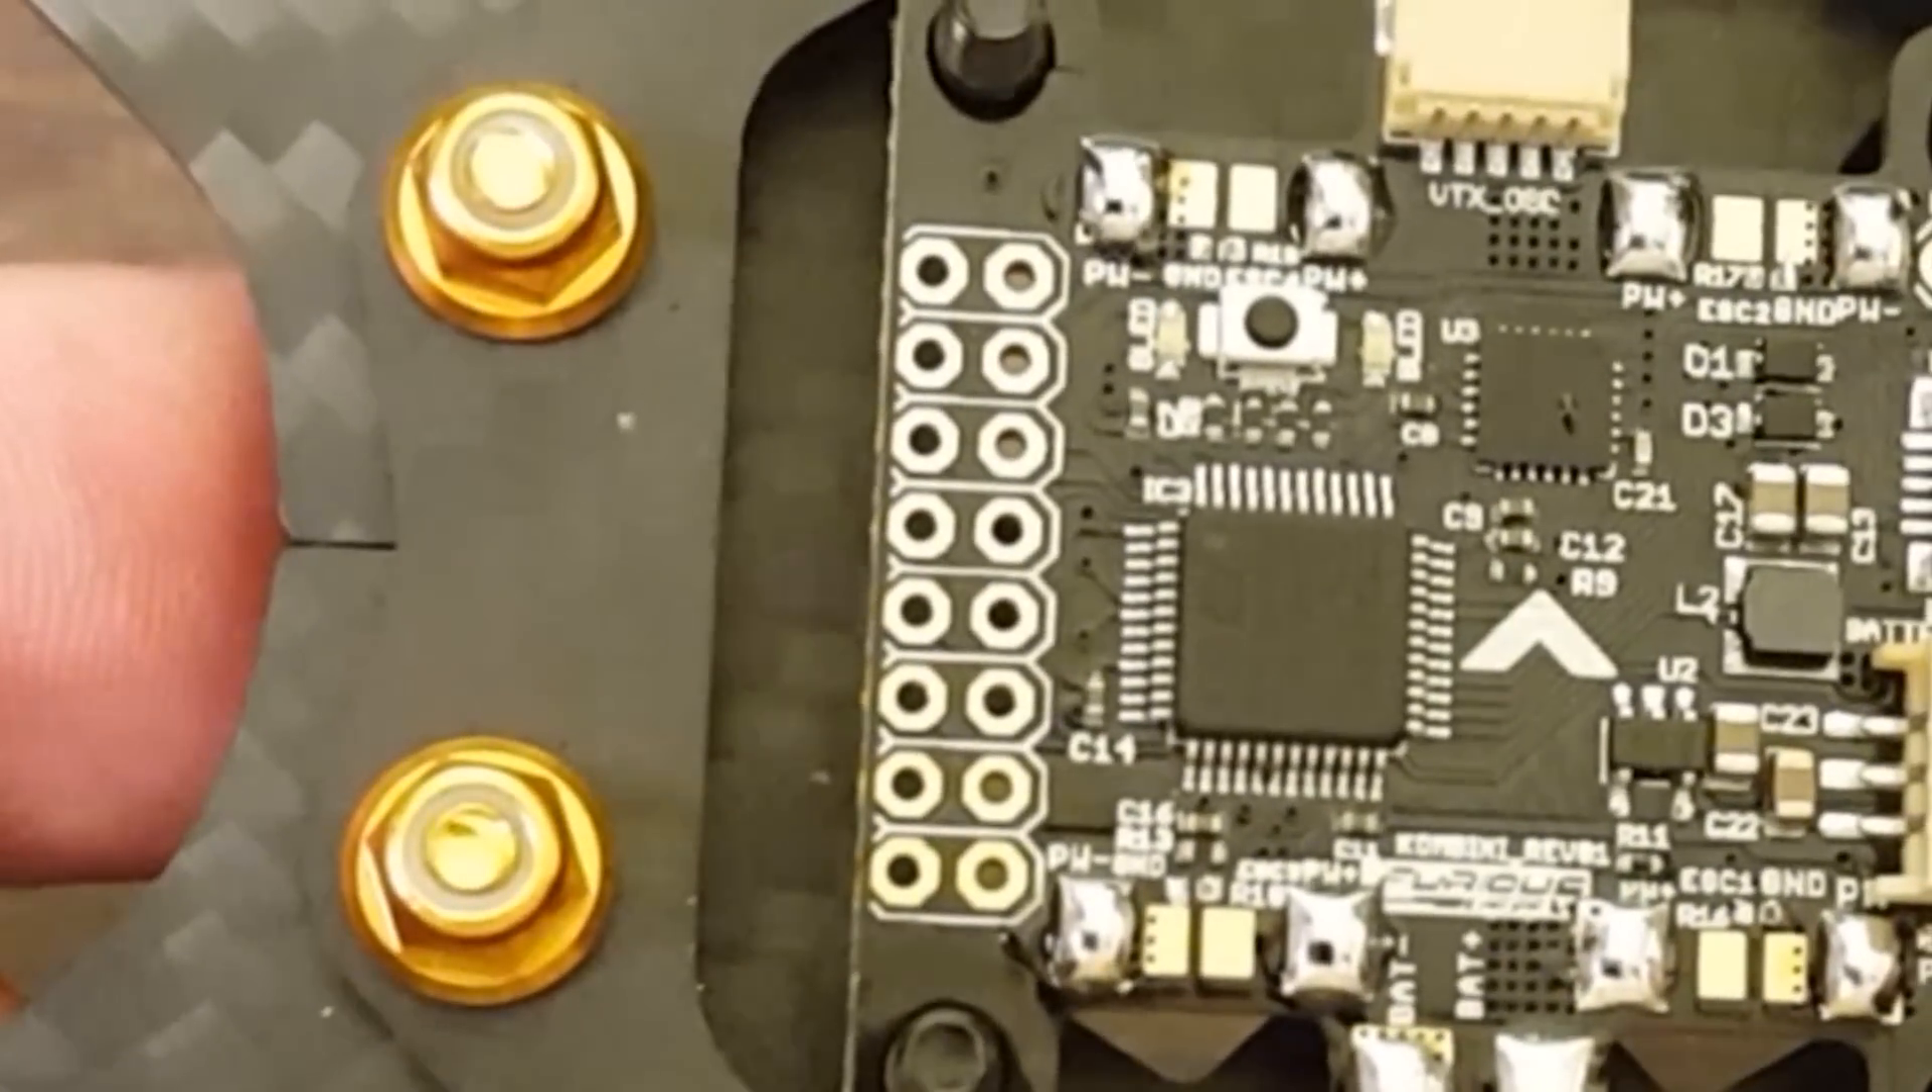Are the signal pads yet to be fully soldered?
Yes.